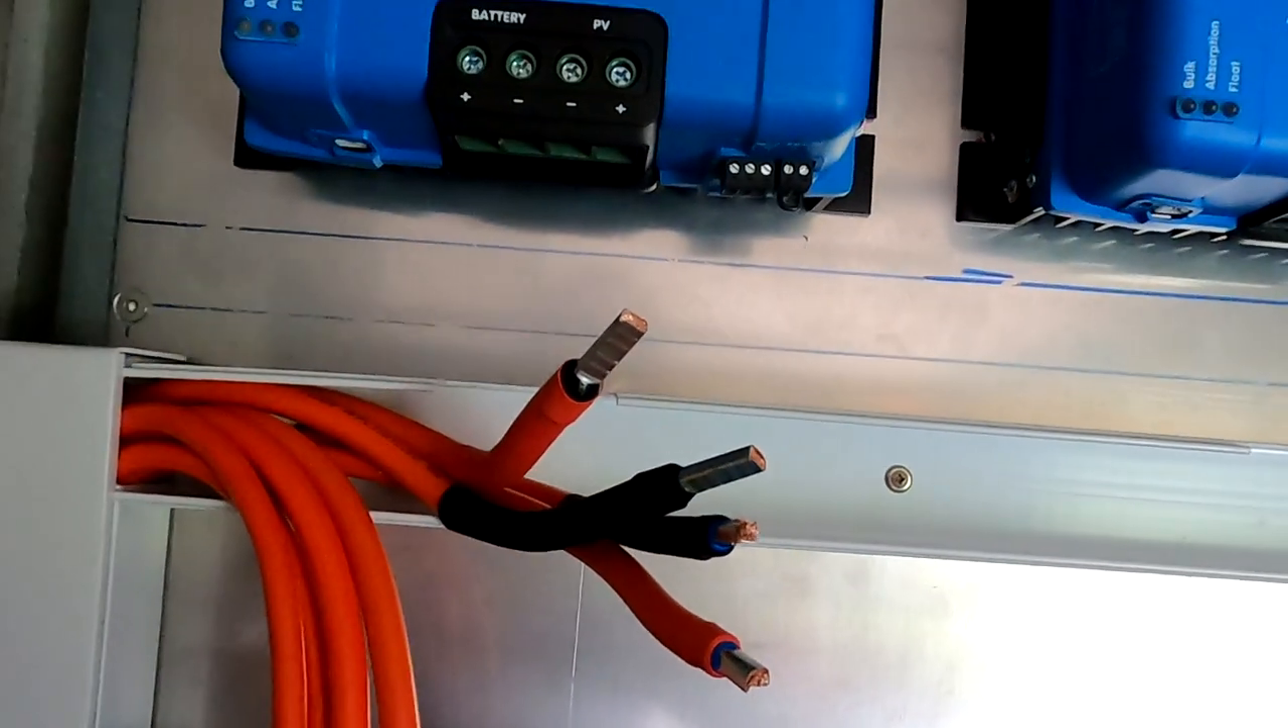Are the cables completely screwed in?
No.